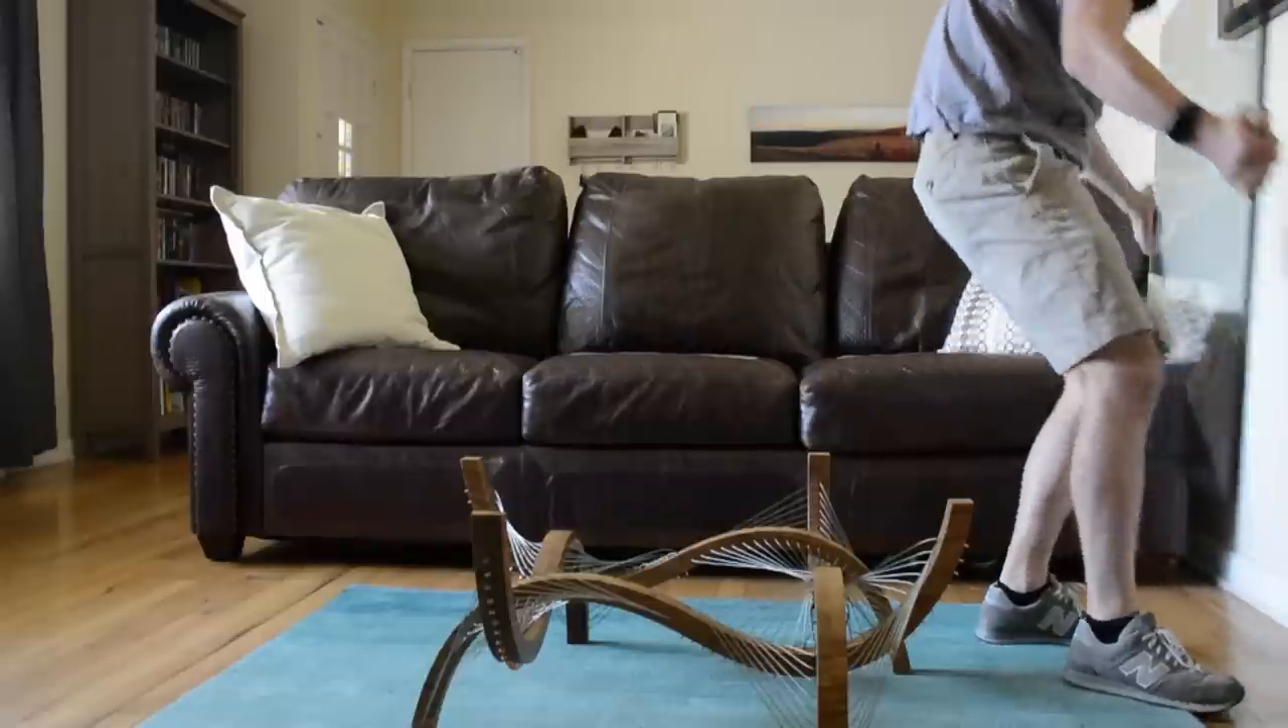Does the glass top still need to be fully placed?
Yes.